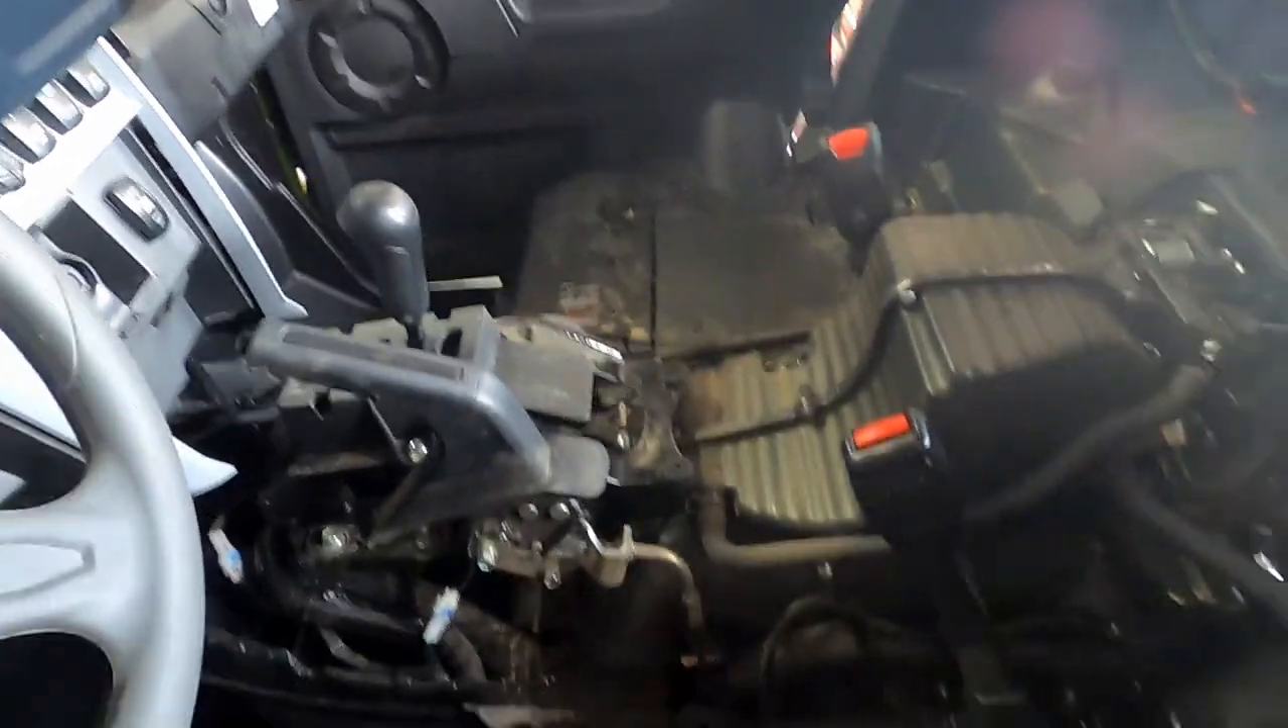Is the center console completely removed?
Yes.